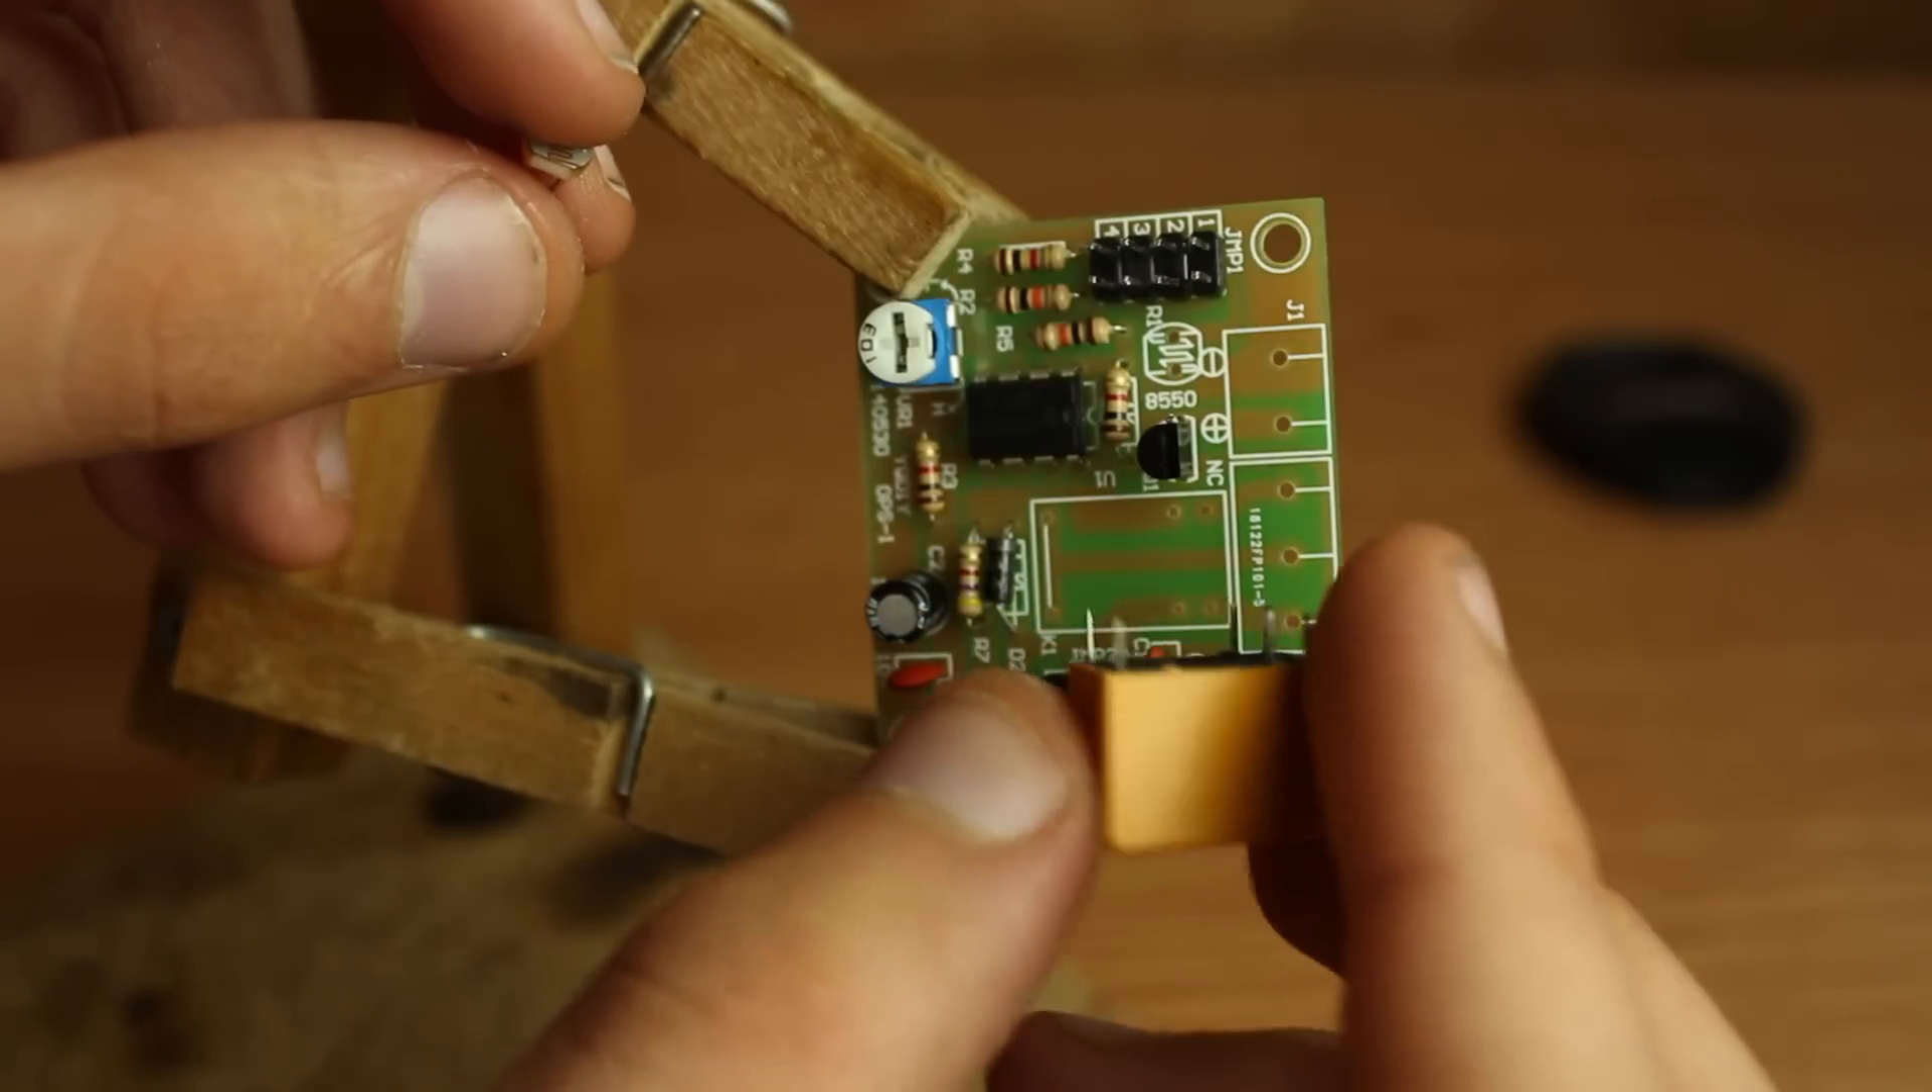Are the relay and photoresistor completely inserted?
No.